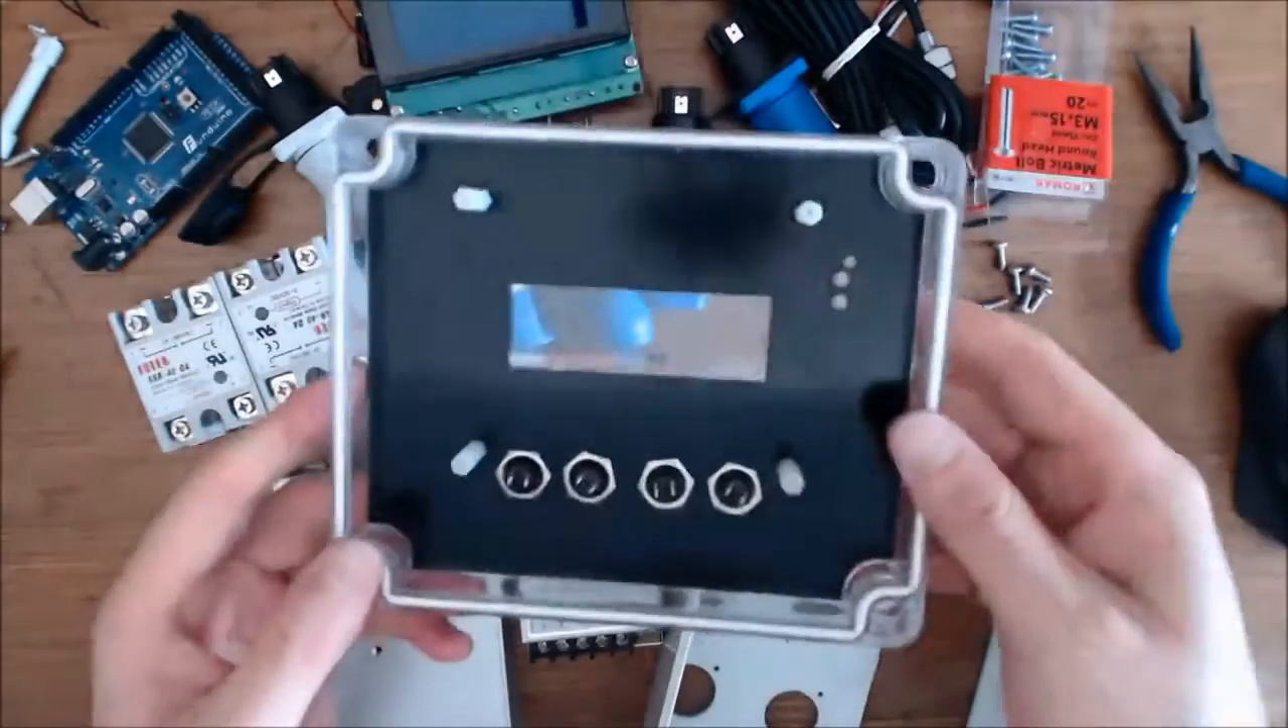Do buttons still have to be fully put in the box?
No.